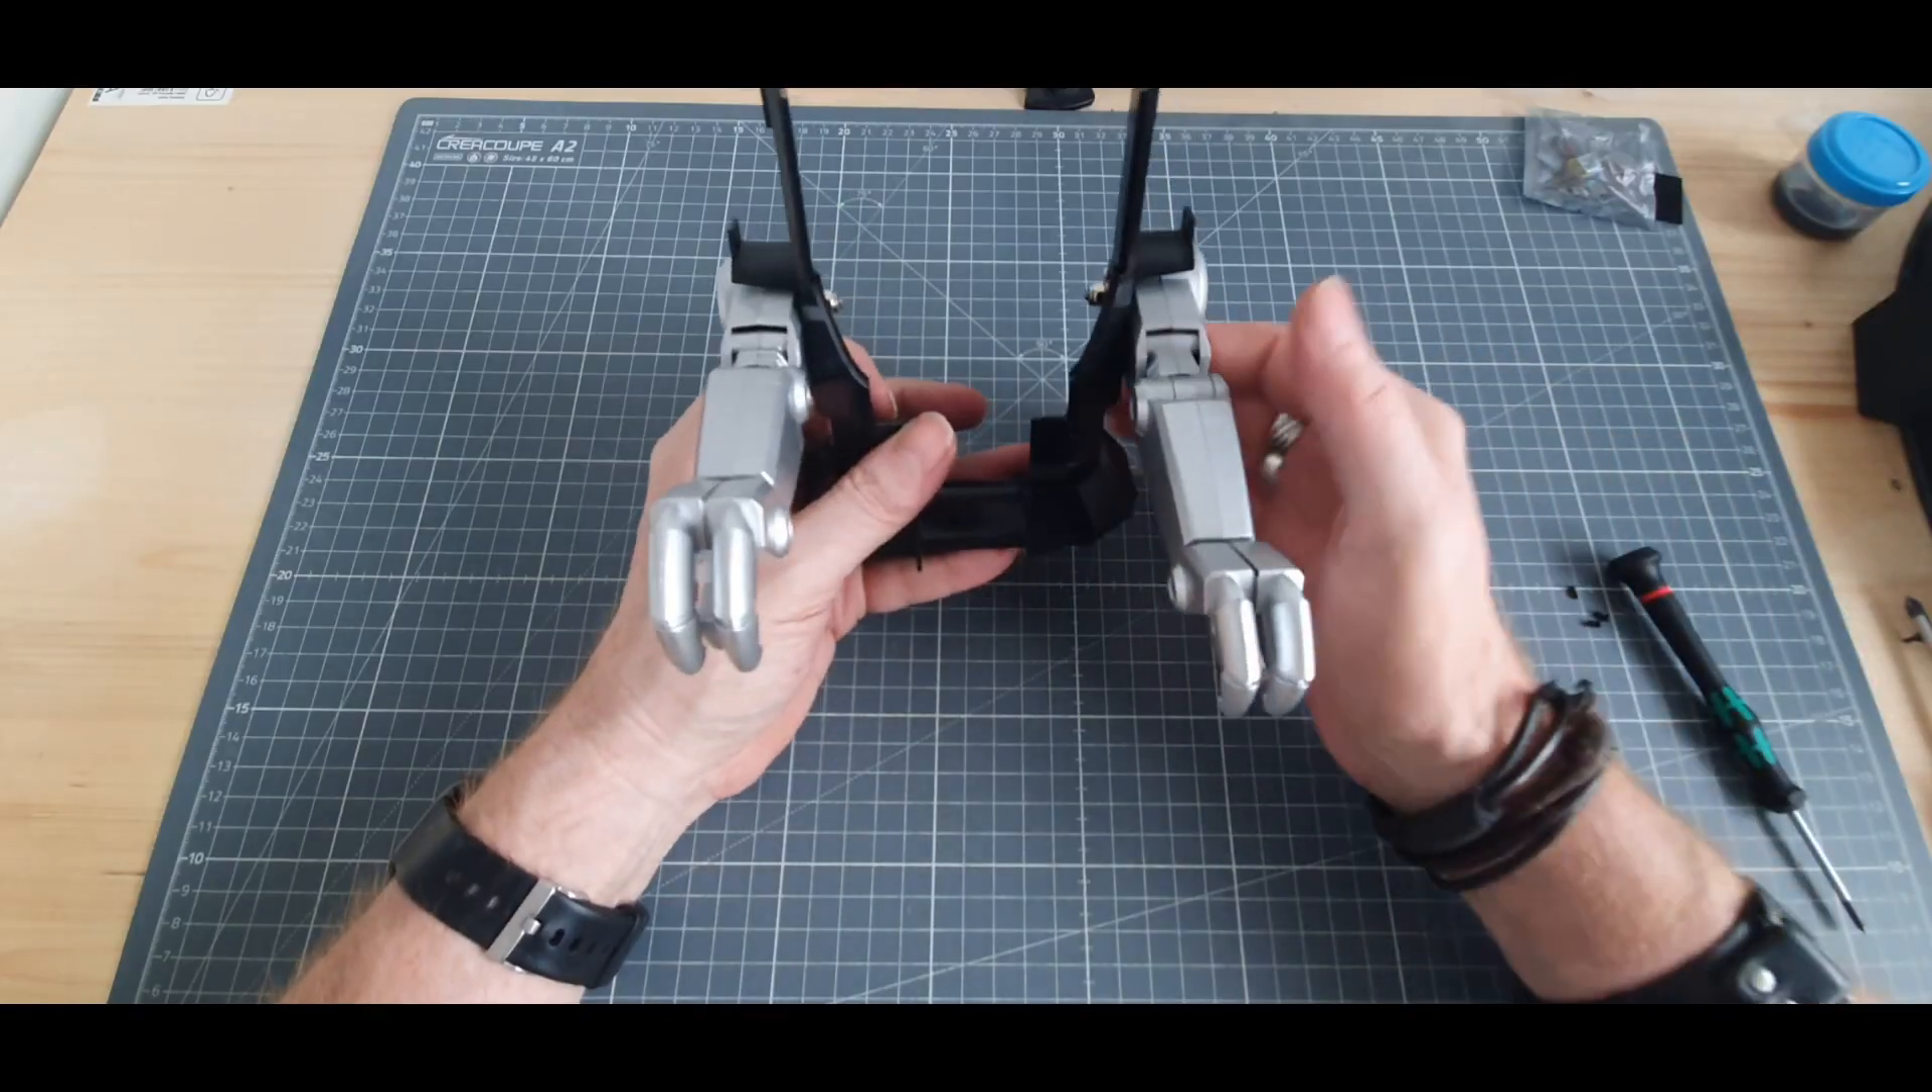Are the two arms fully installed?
Yes.